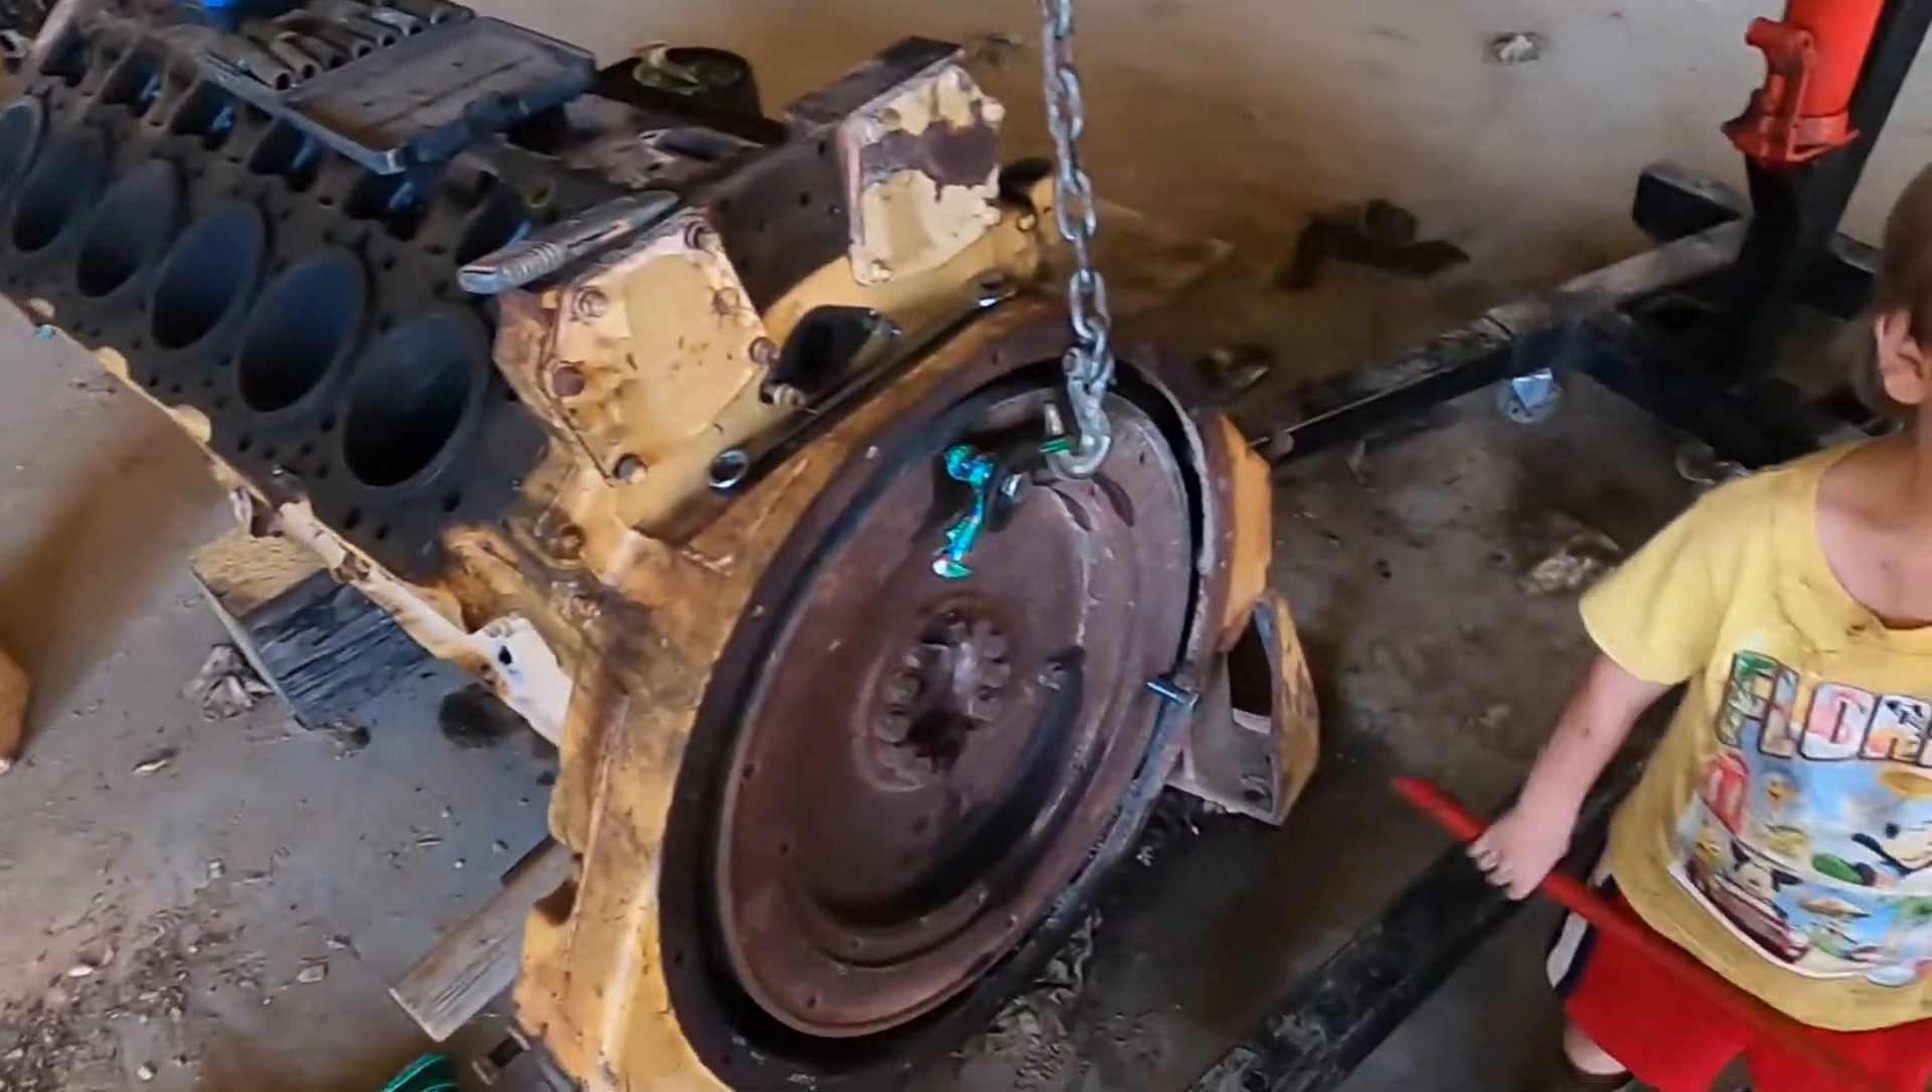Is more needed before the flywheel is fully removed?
Yes.